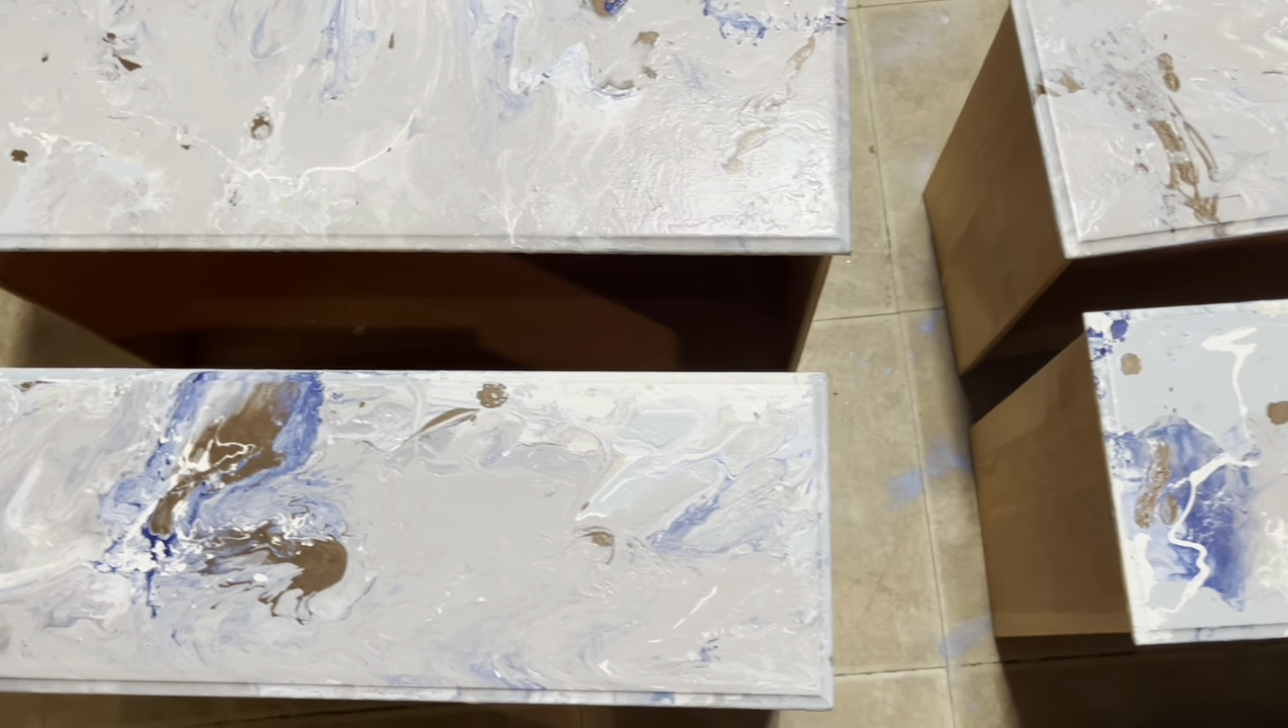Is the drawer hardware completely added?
No.